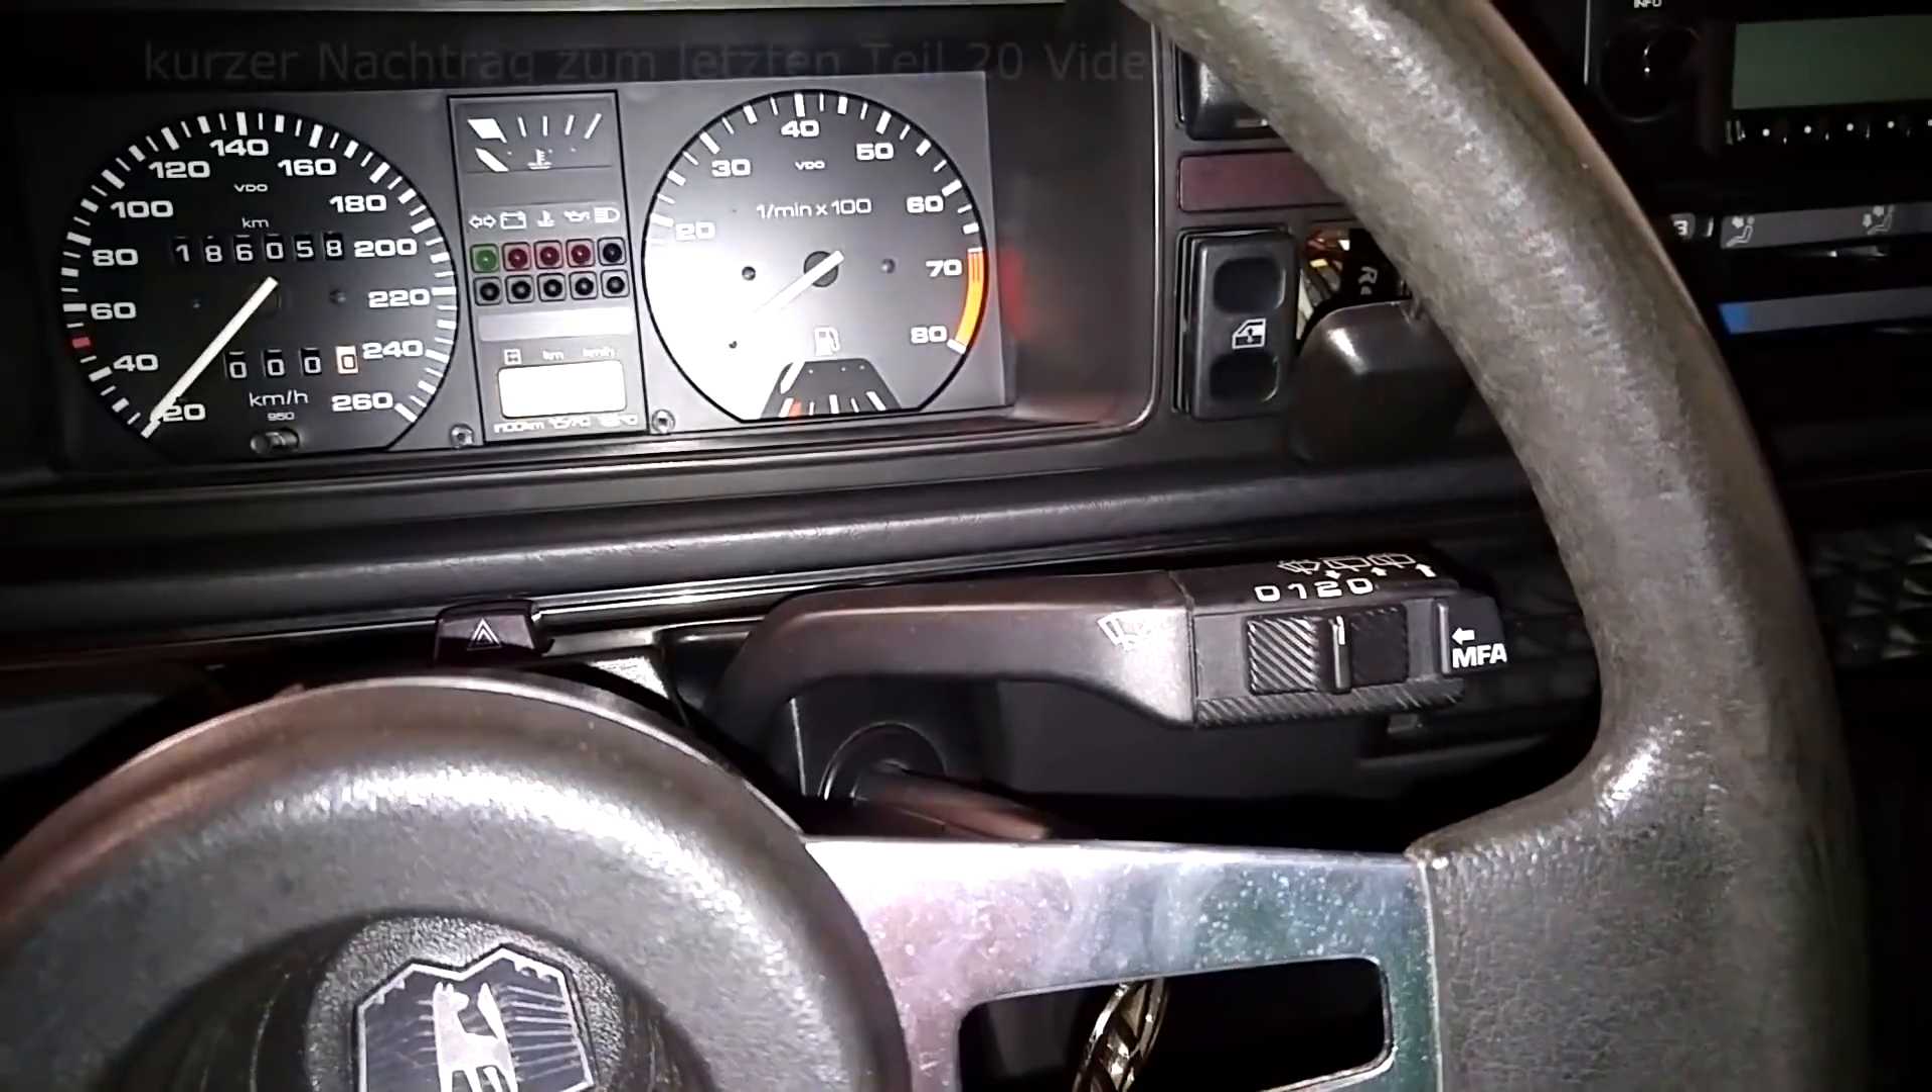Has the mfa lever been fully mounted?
Yes.